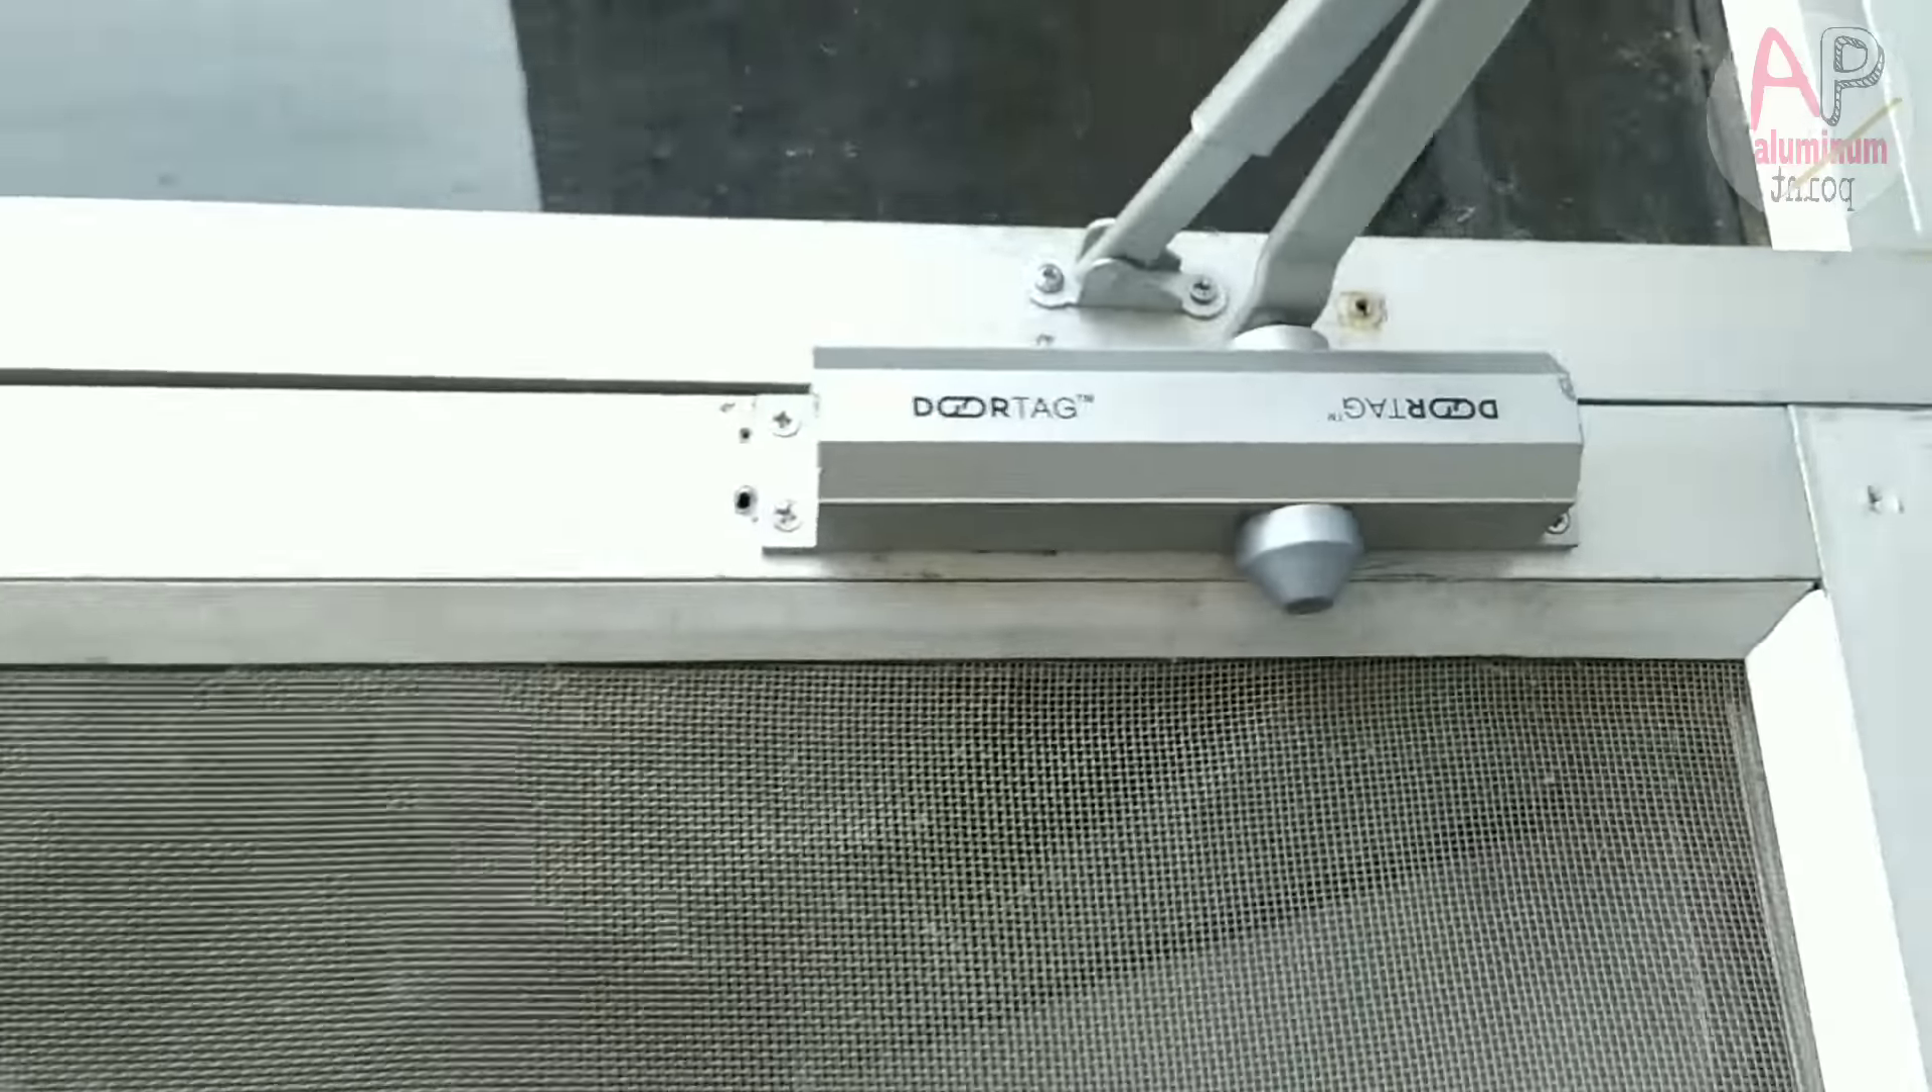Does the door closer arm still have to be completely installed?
No.